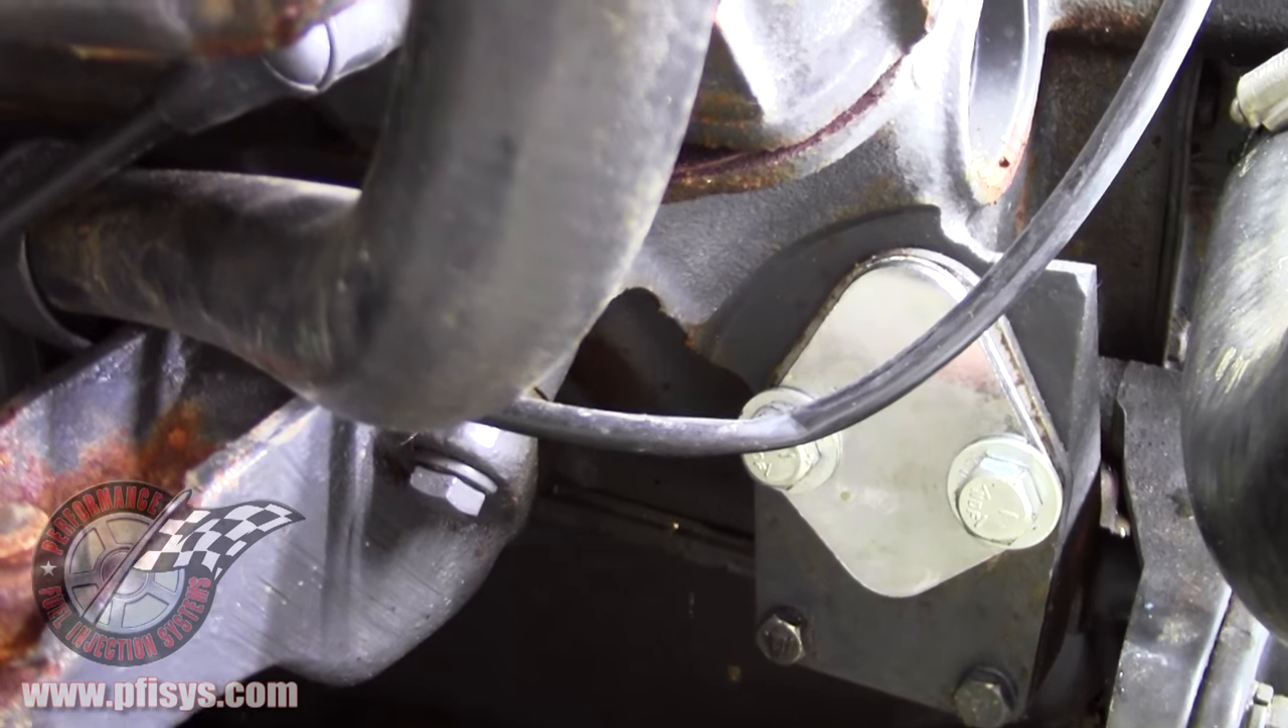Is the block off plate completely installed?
Yes.